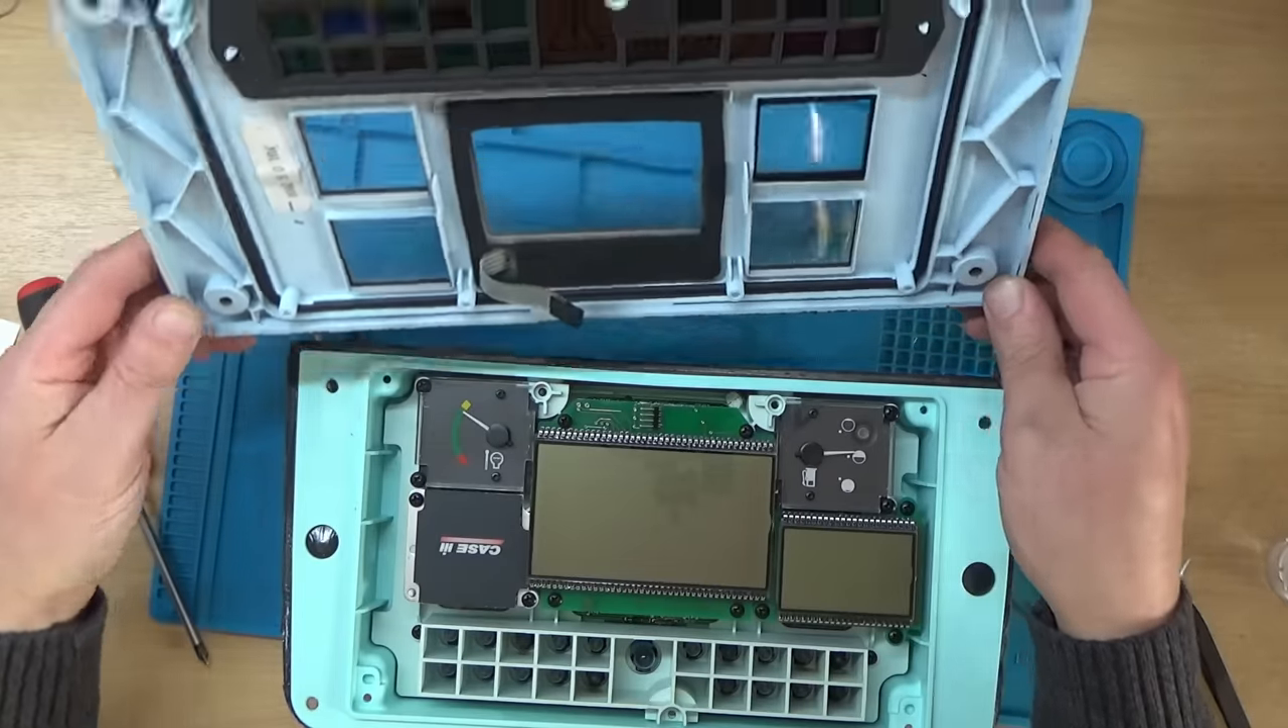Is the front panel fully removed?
Yes.